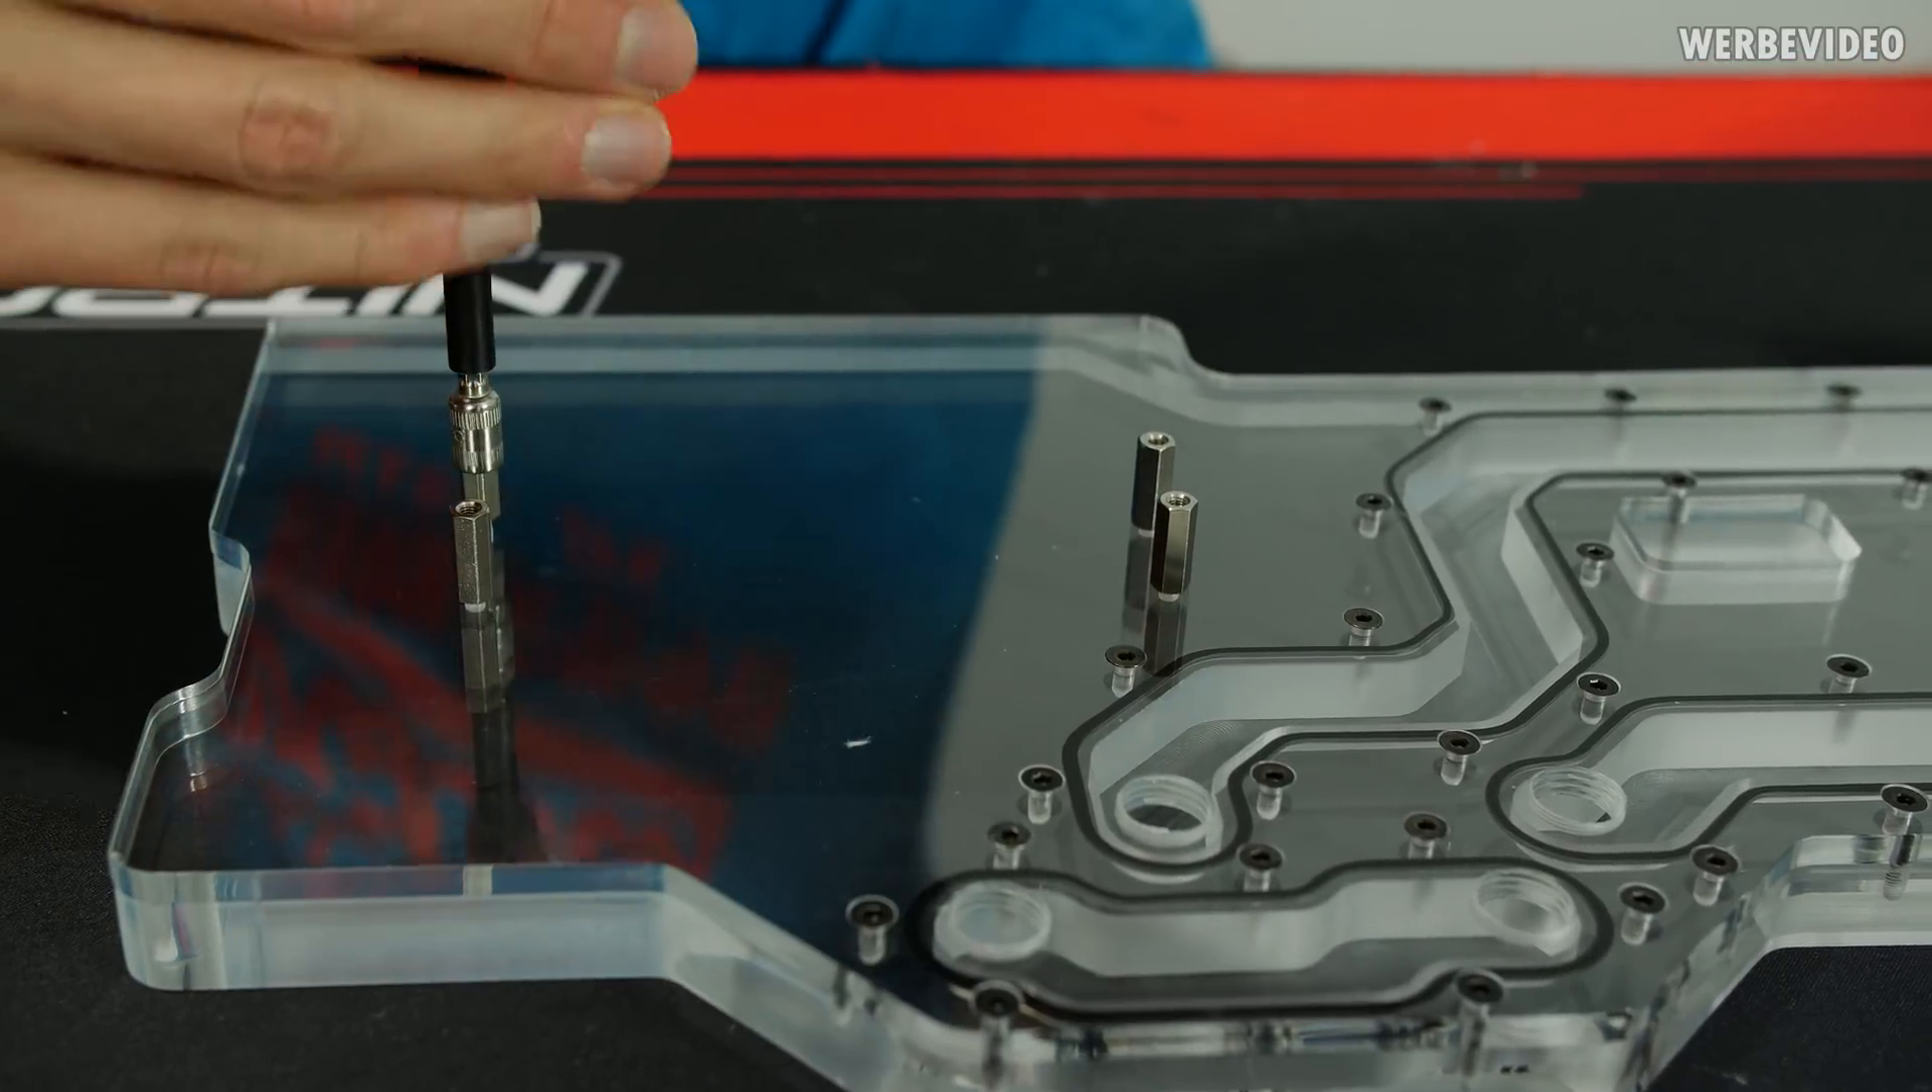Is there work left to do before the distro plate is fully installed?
Yes.